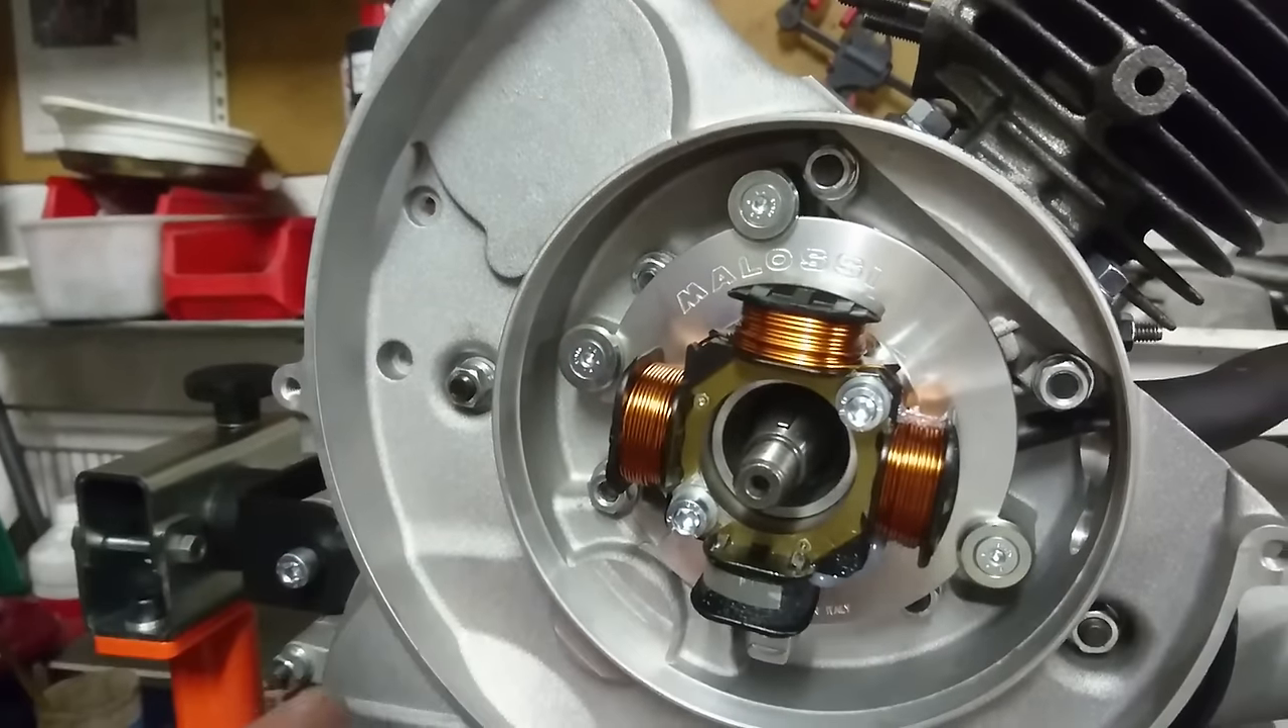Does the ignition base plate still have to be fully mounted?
No.